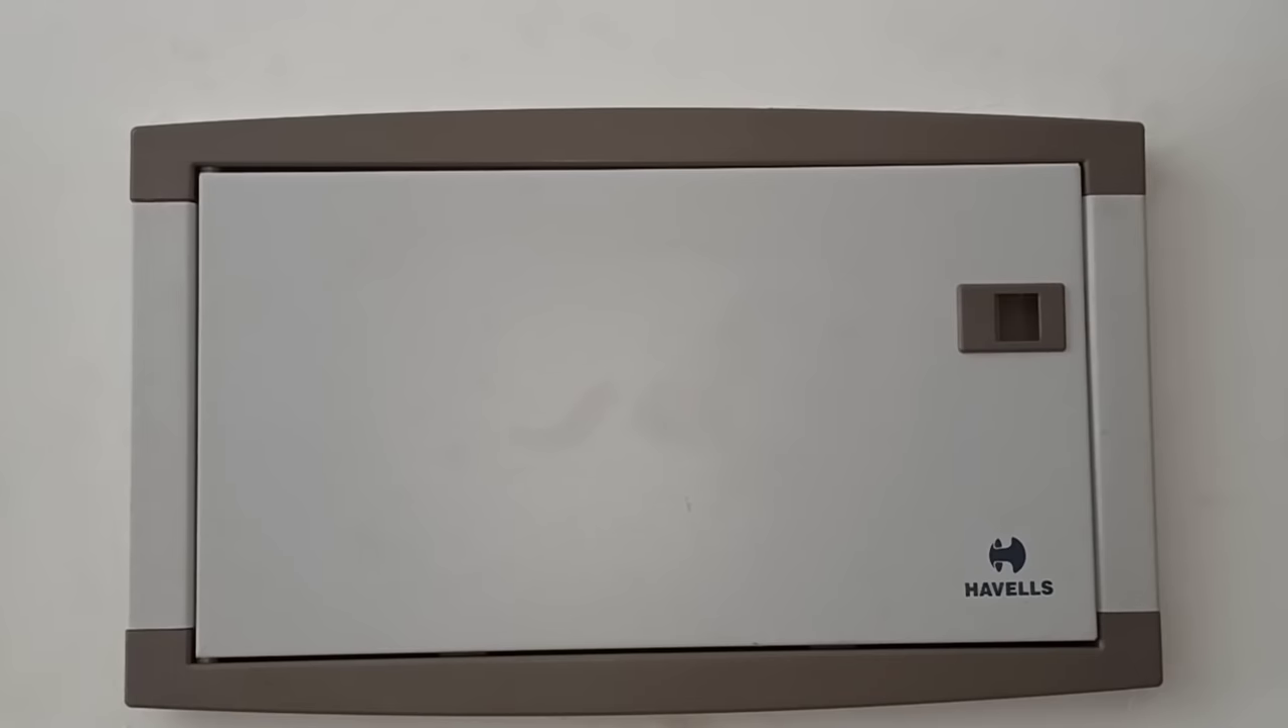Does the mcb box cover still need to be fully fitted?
No.